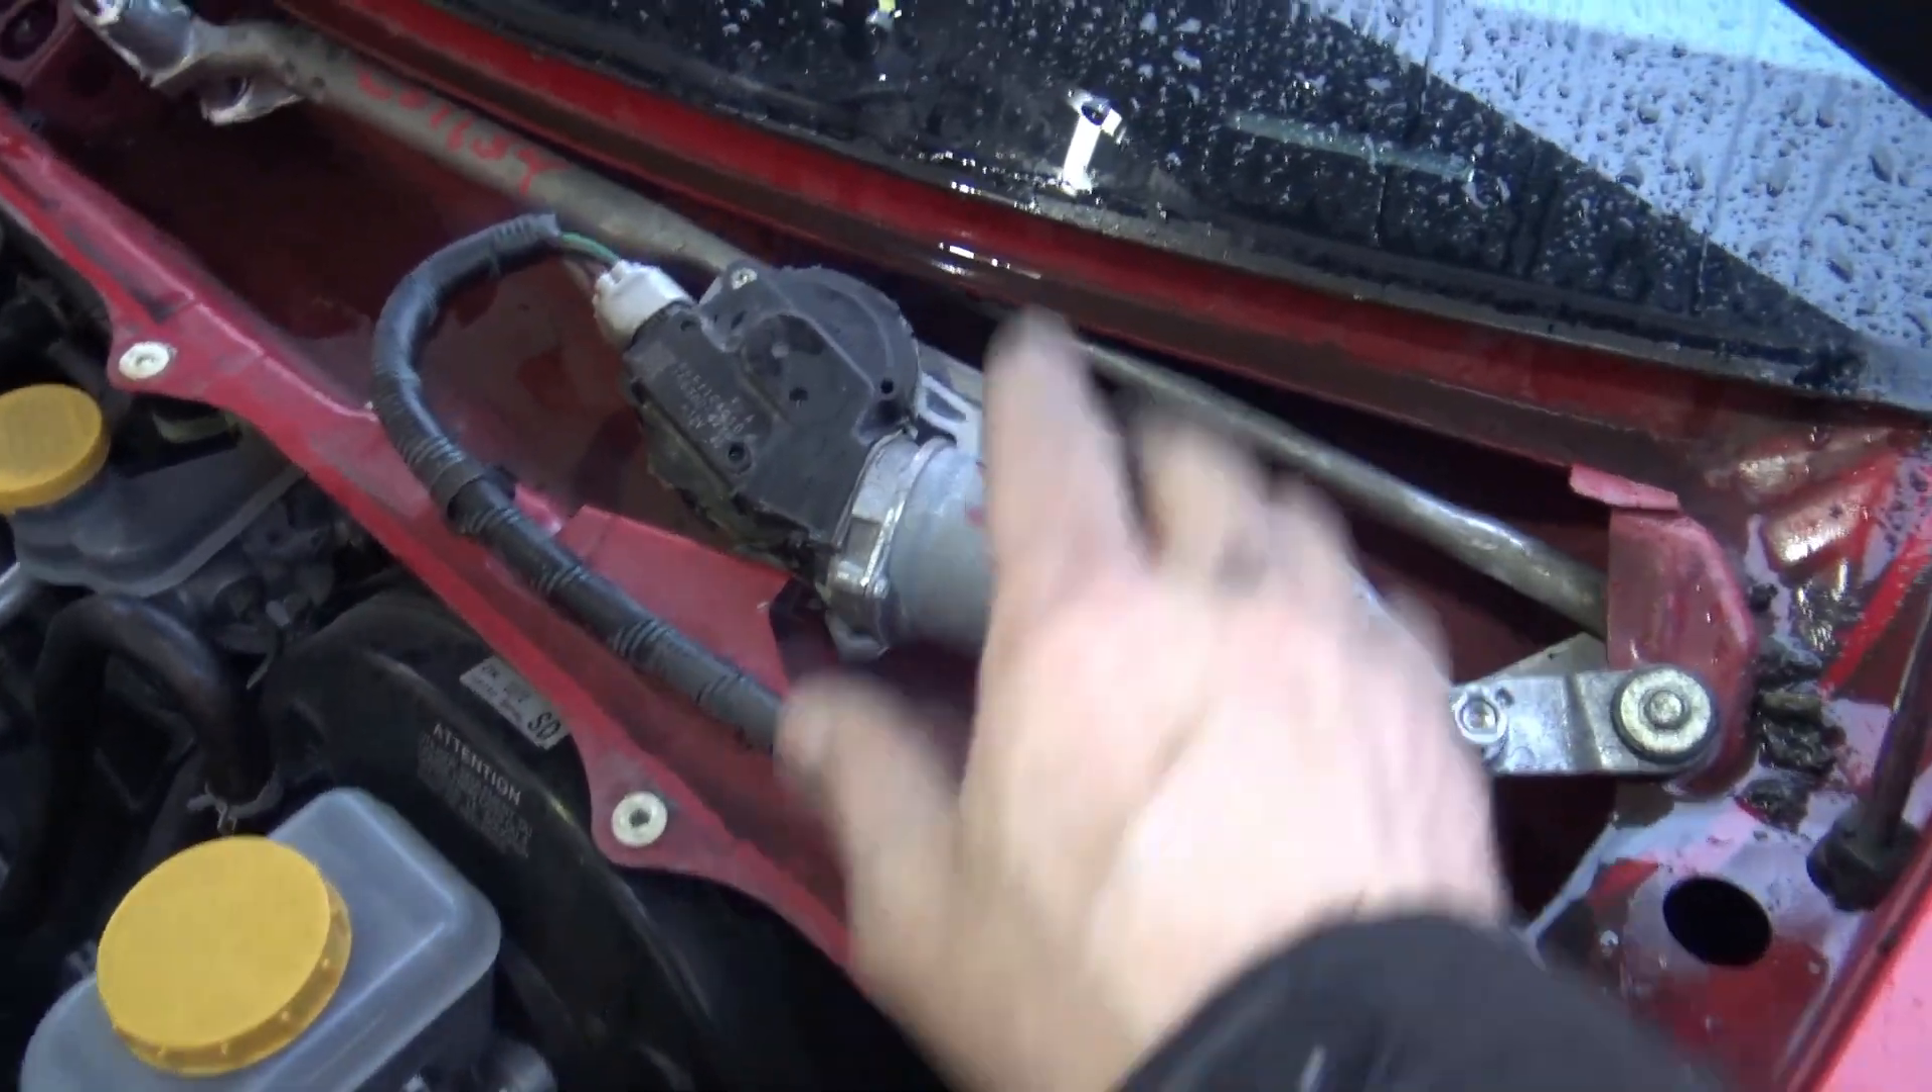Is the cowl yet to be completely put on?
Yes.